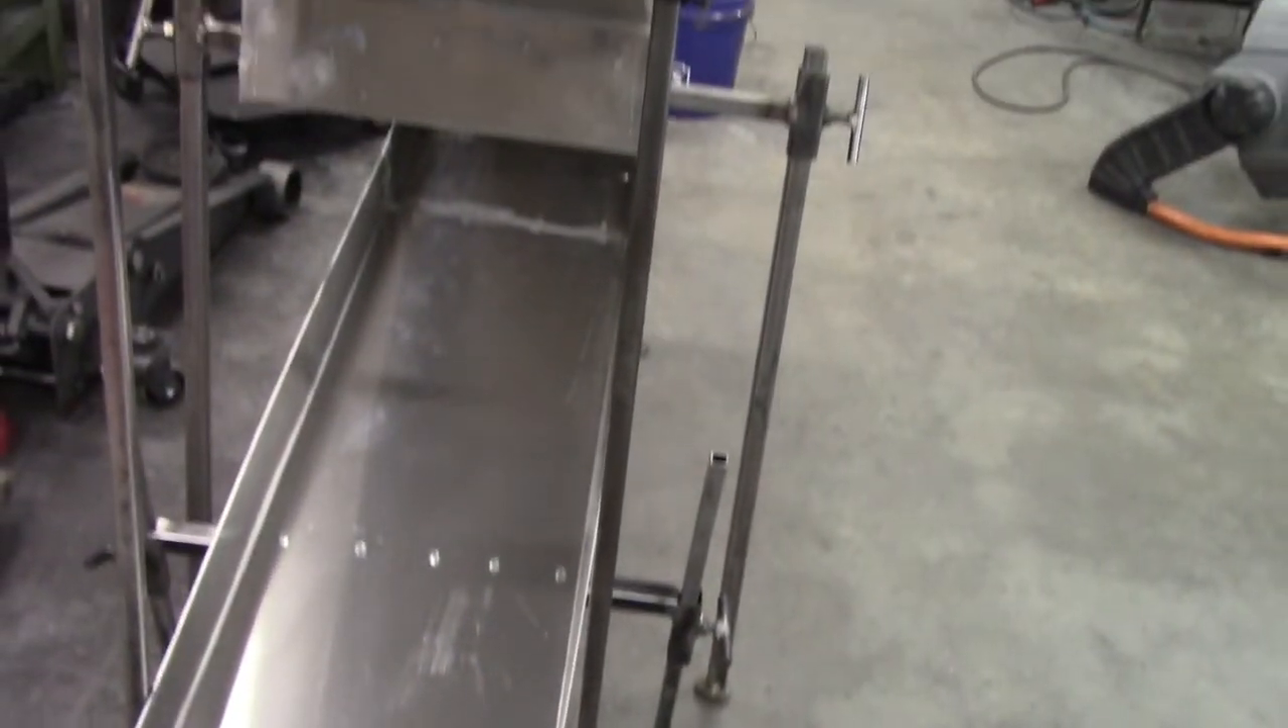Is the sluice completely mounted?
Yes.